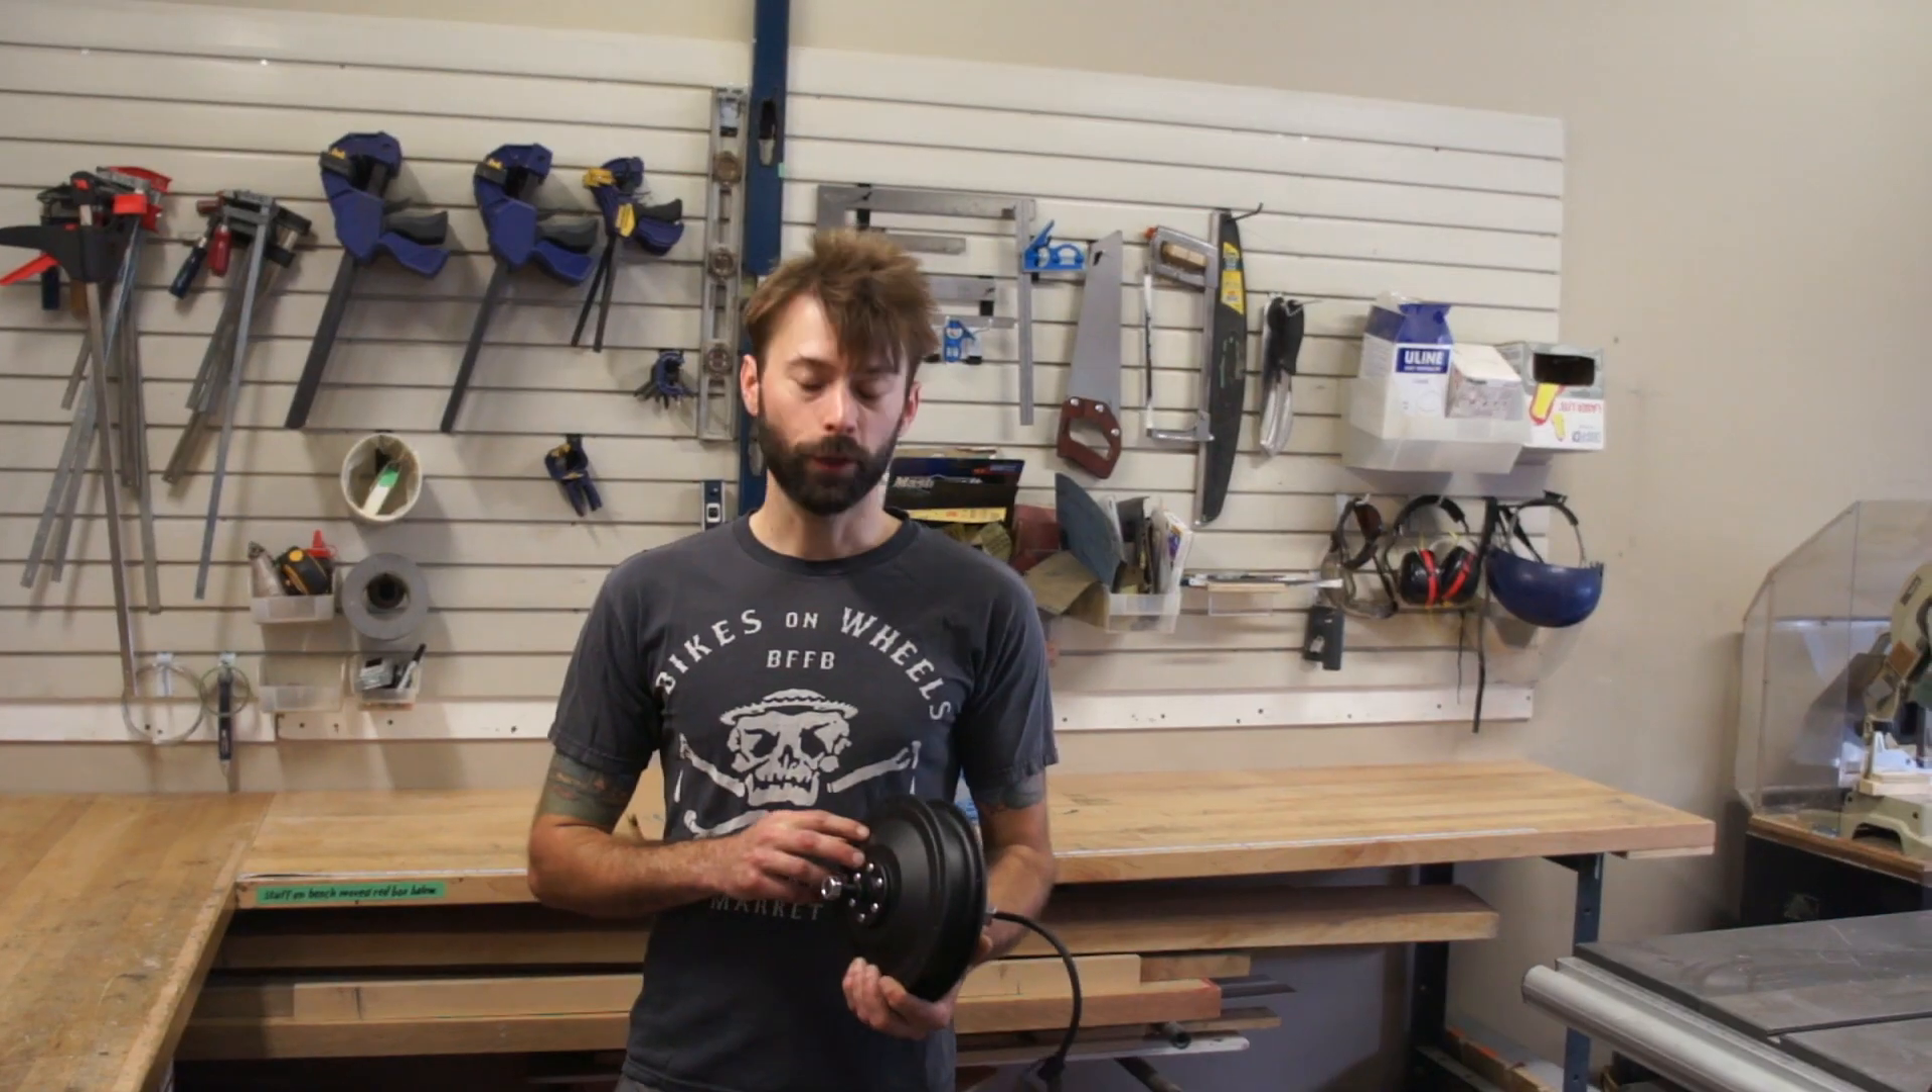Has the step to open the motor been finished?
No.